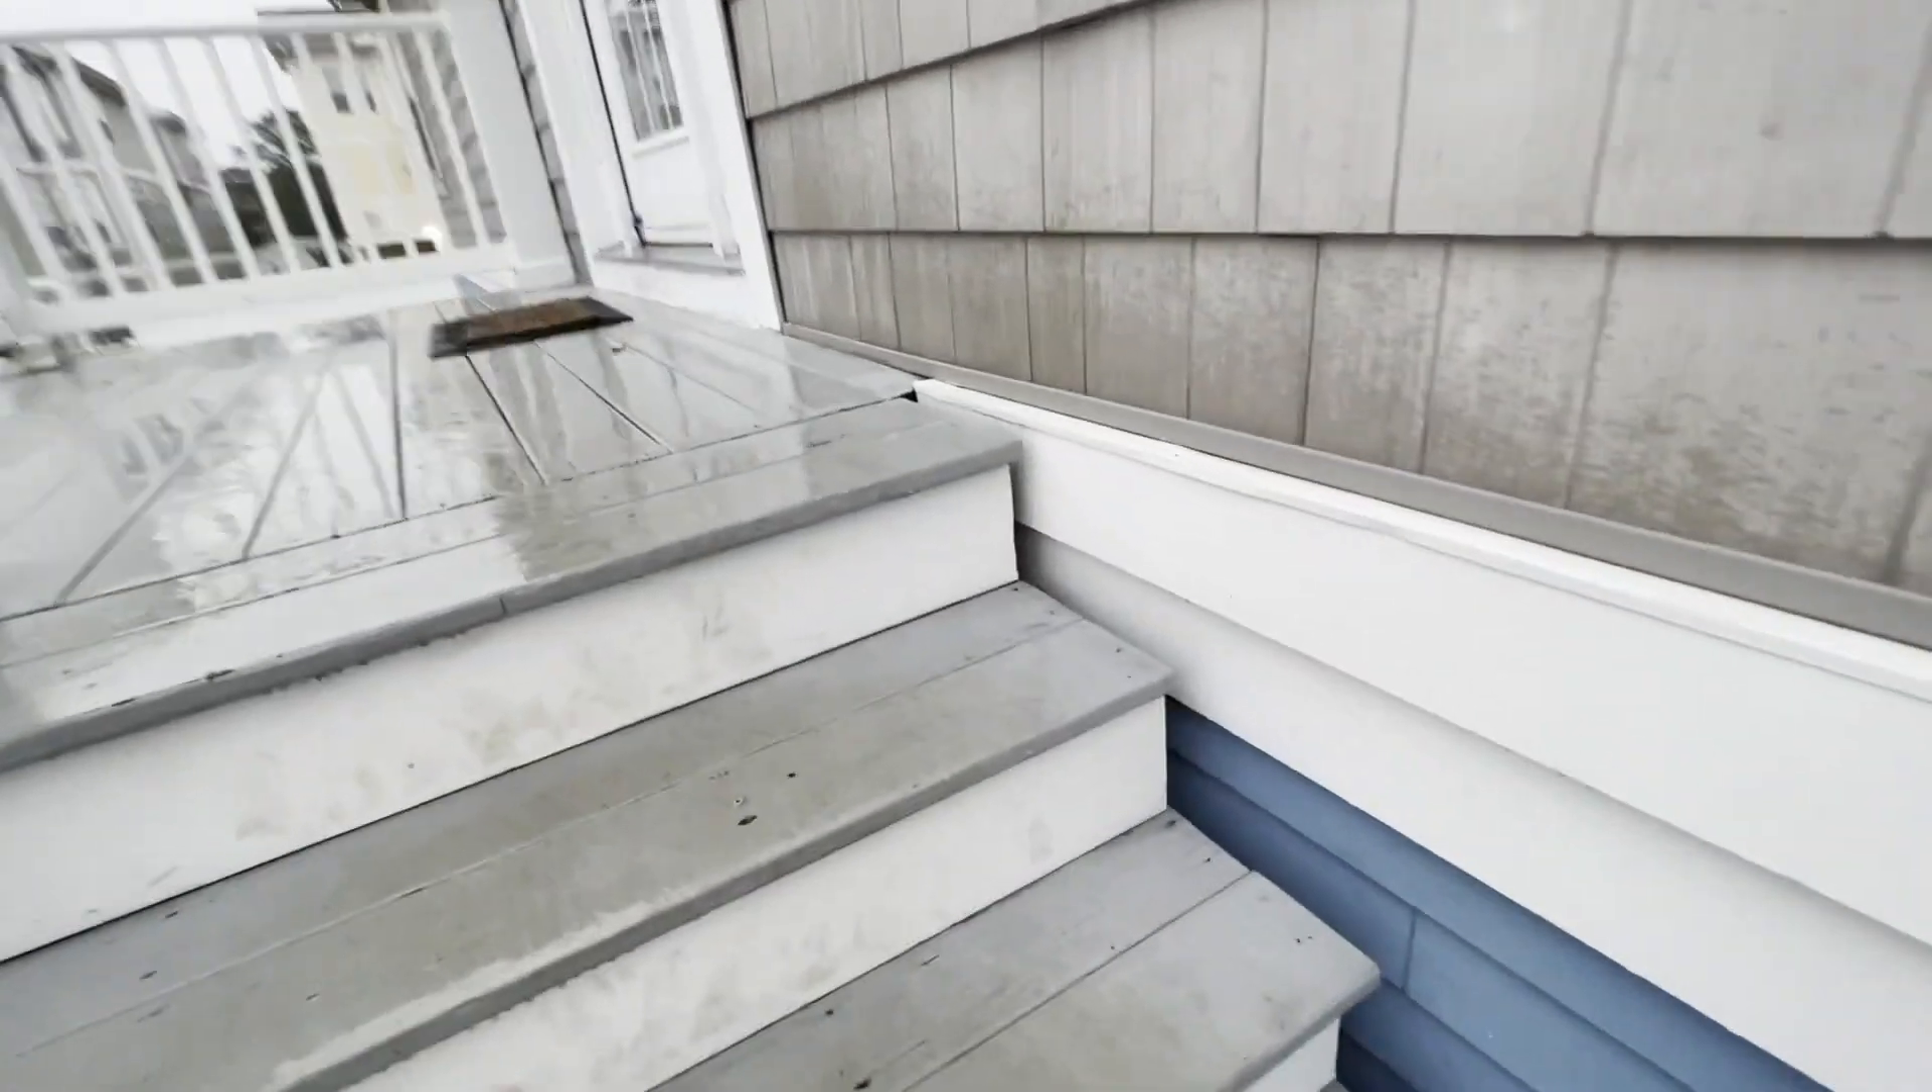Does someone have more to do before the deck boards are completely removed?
Yes.